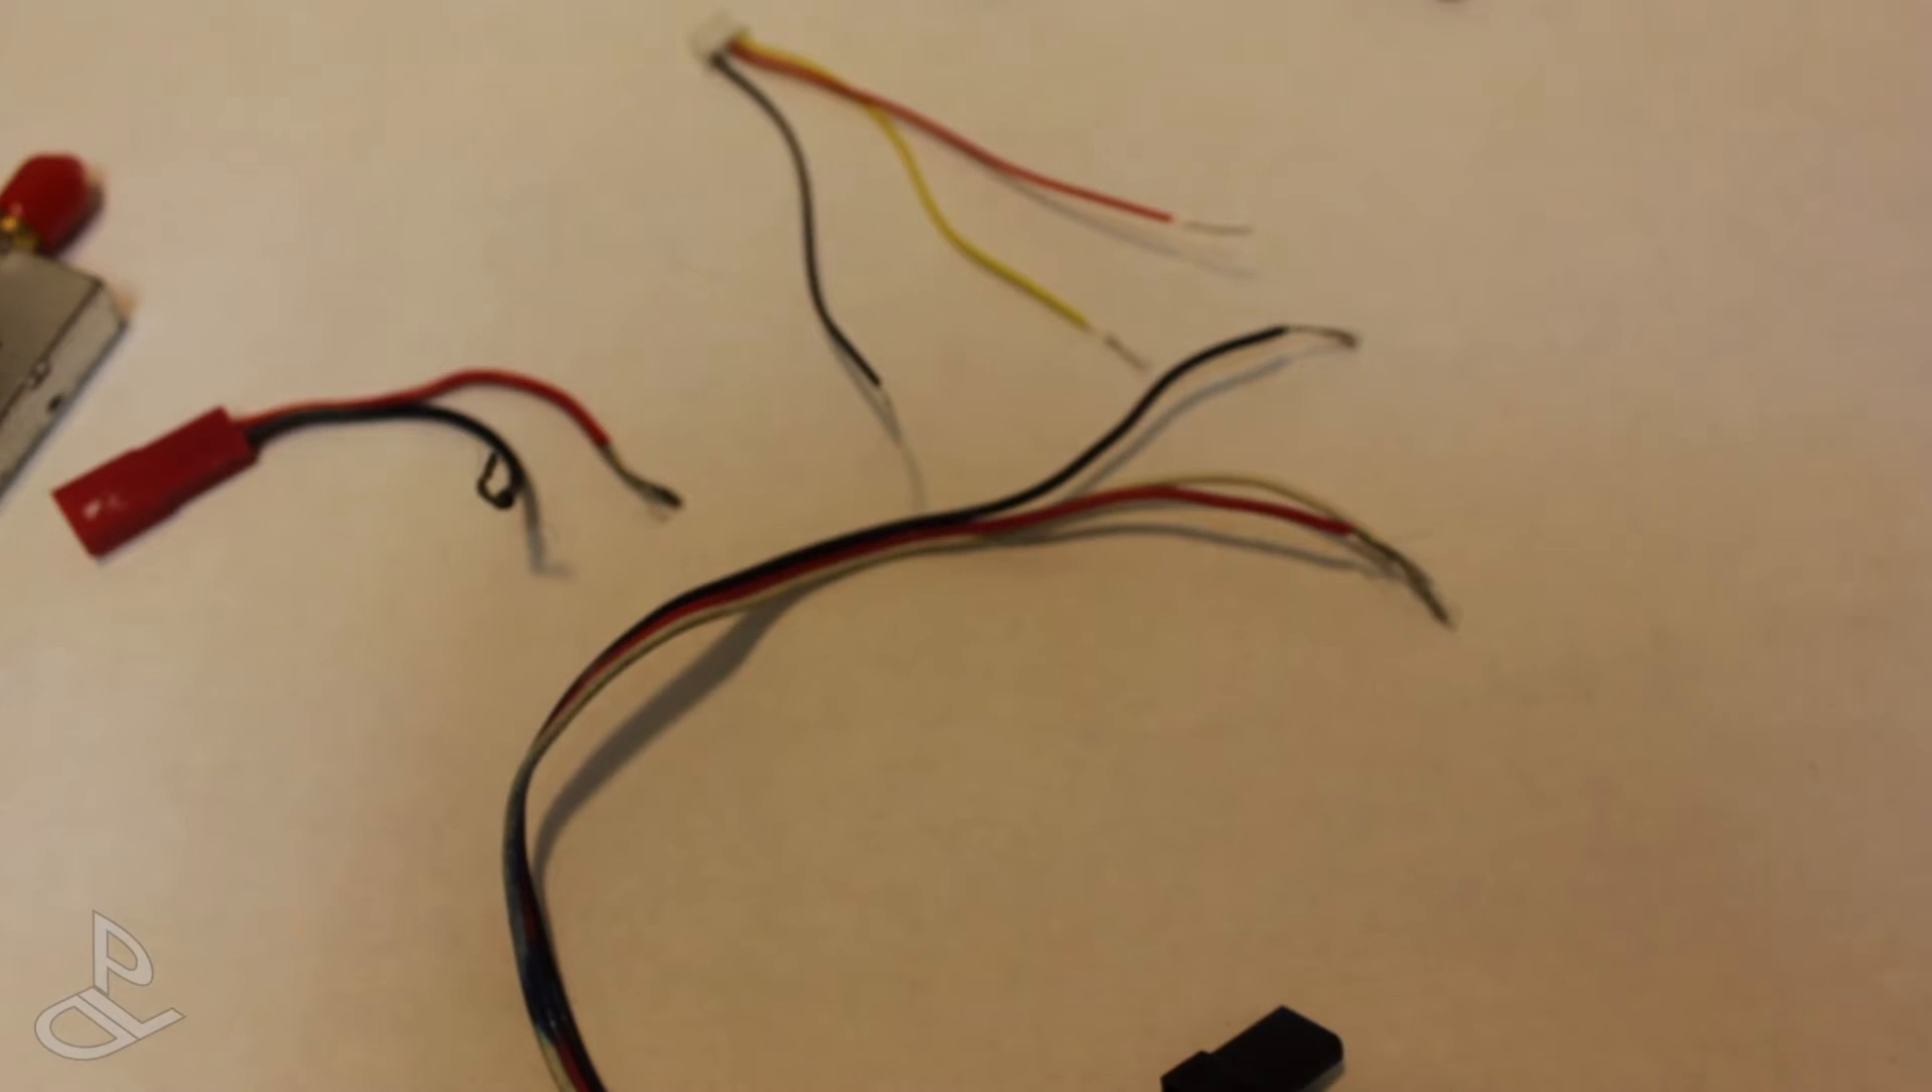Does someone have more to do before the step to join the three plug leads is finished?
Yes.